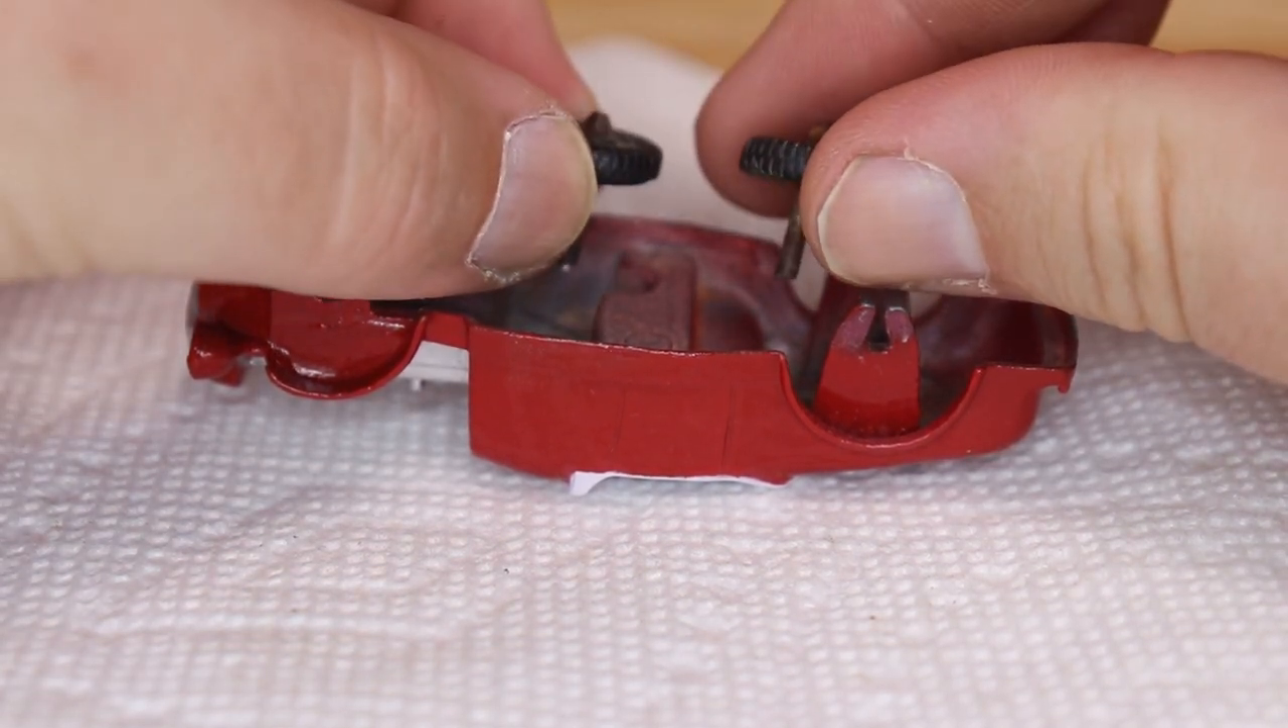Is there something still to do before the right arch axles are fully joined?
Yes.